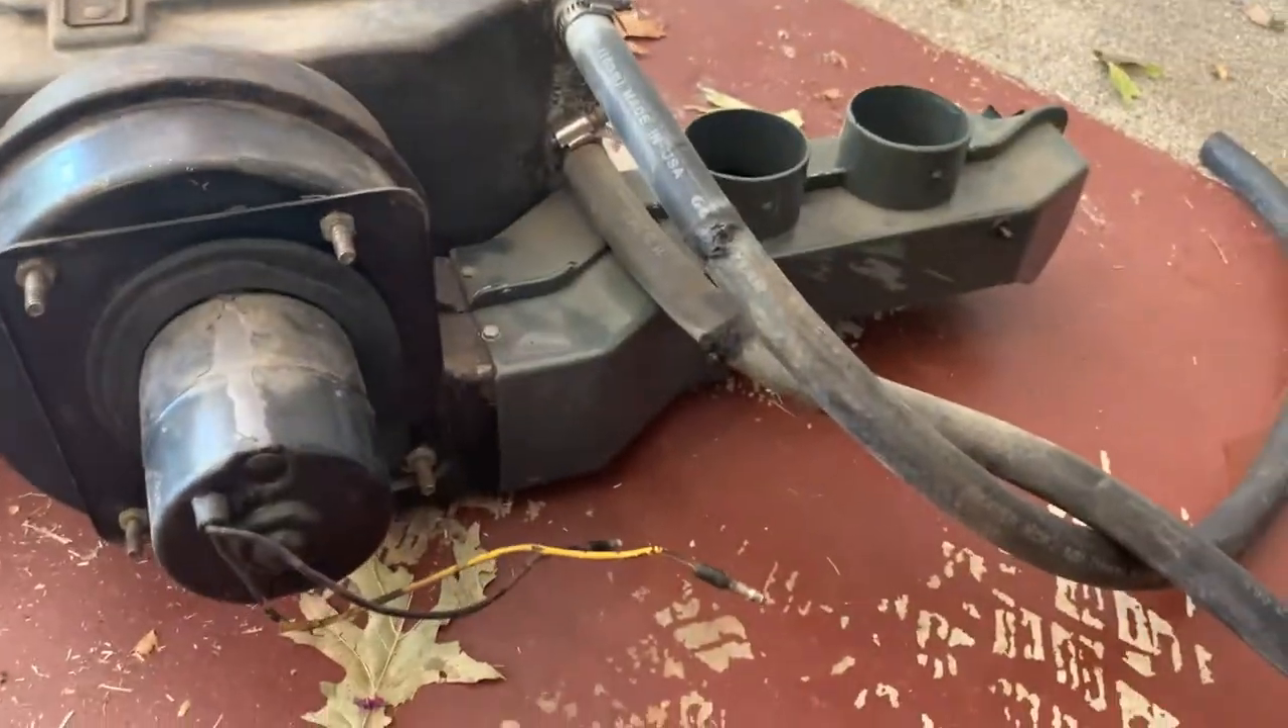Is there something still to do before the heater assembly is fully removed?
No.